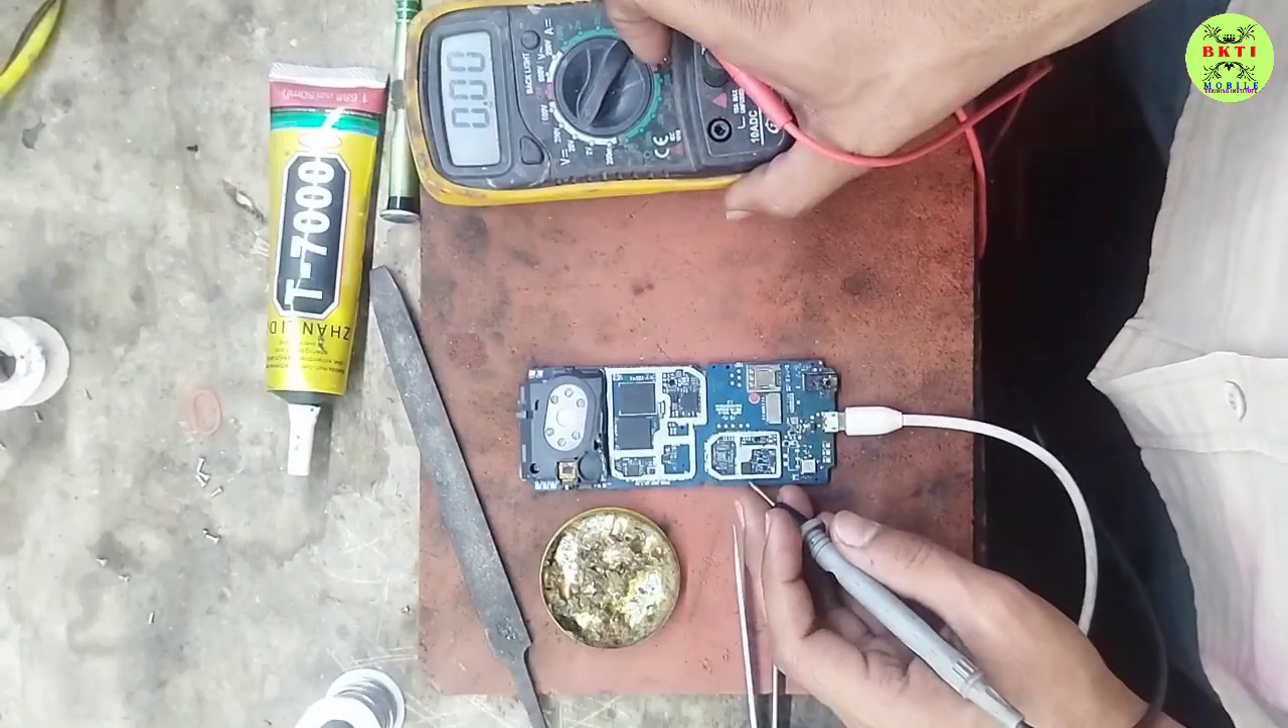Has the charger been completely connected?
Yes.